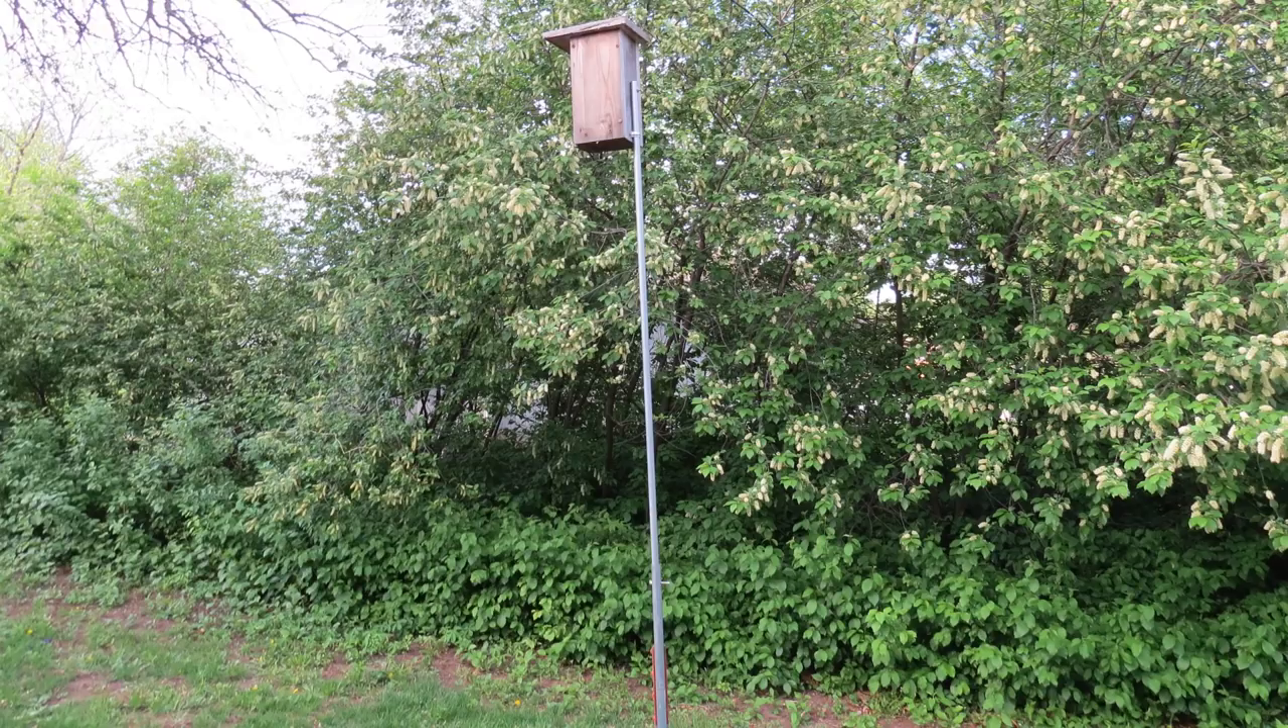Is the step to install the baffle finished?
No.